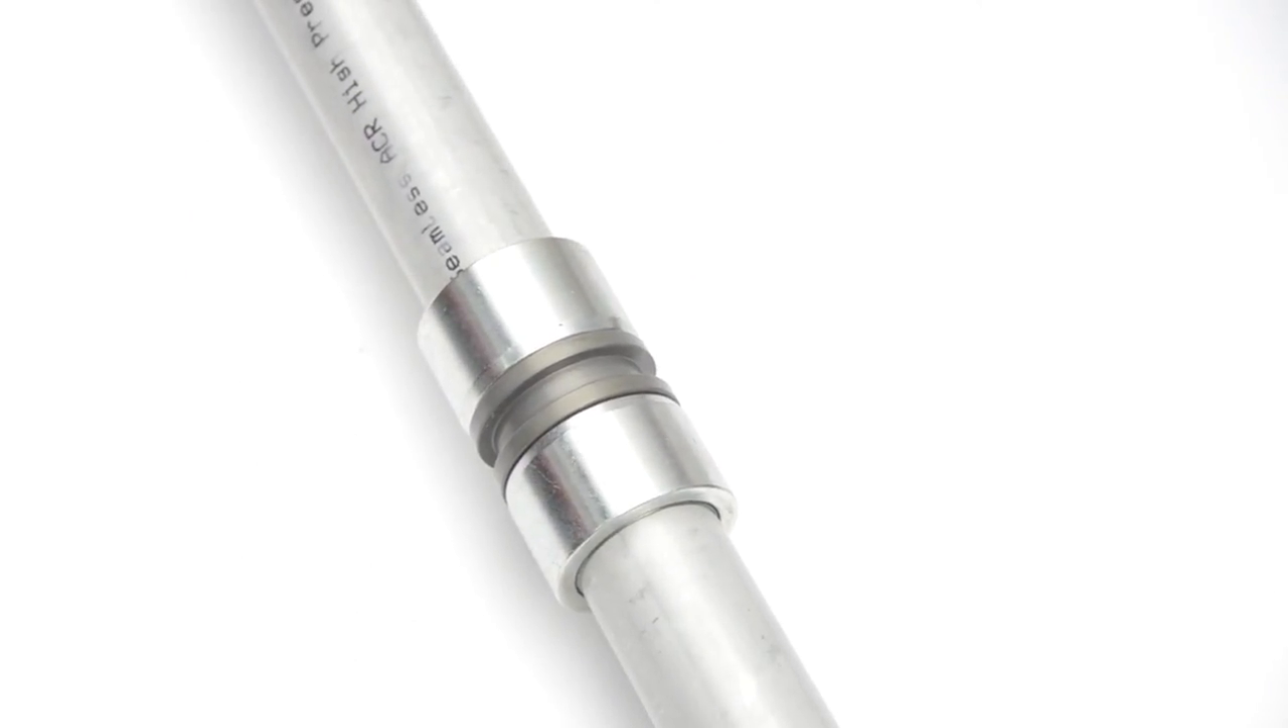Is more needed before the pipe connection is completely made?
No.